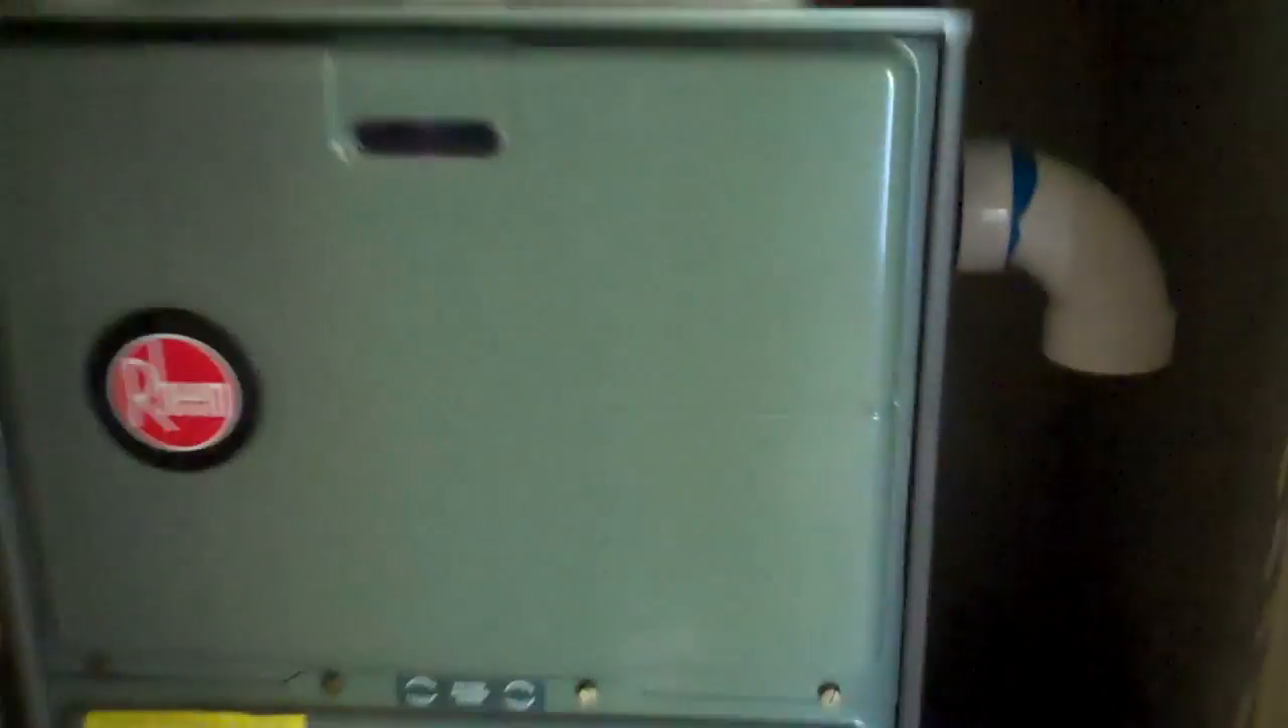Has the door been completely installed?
Yes.